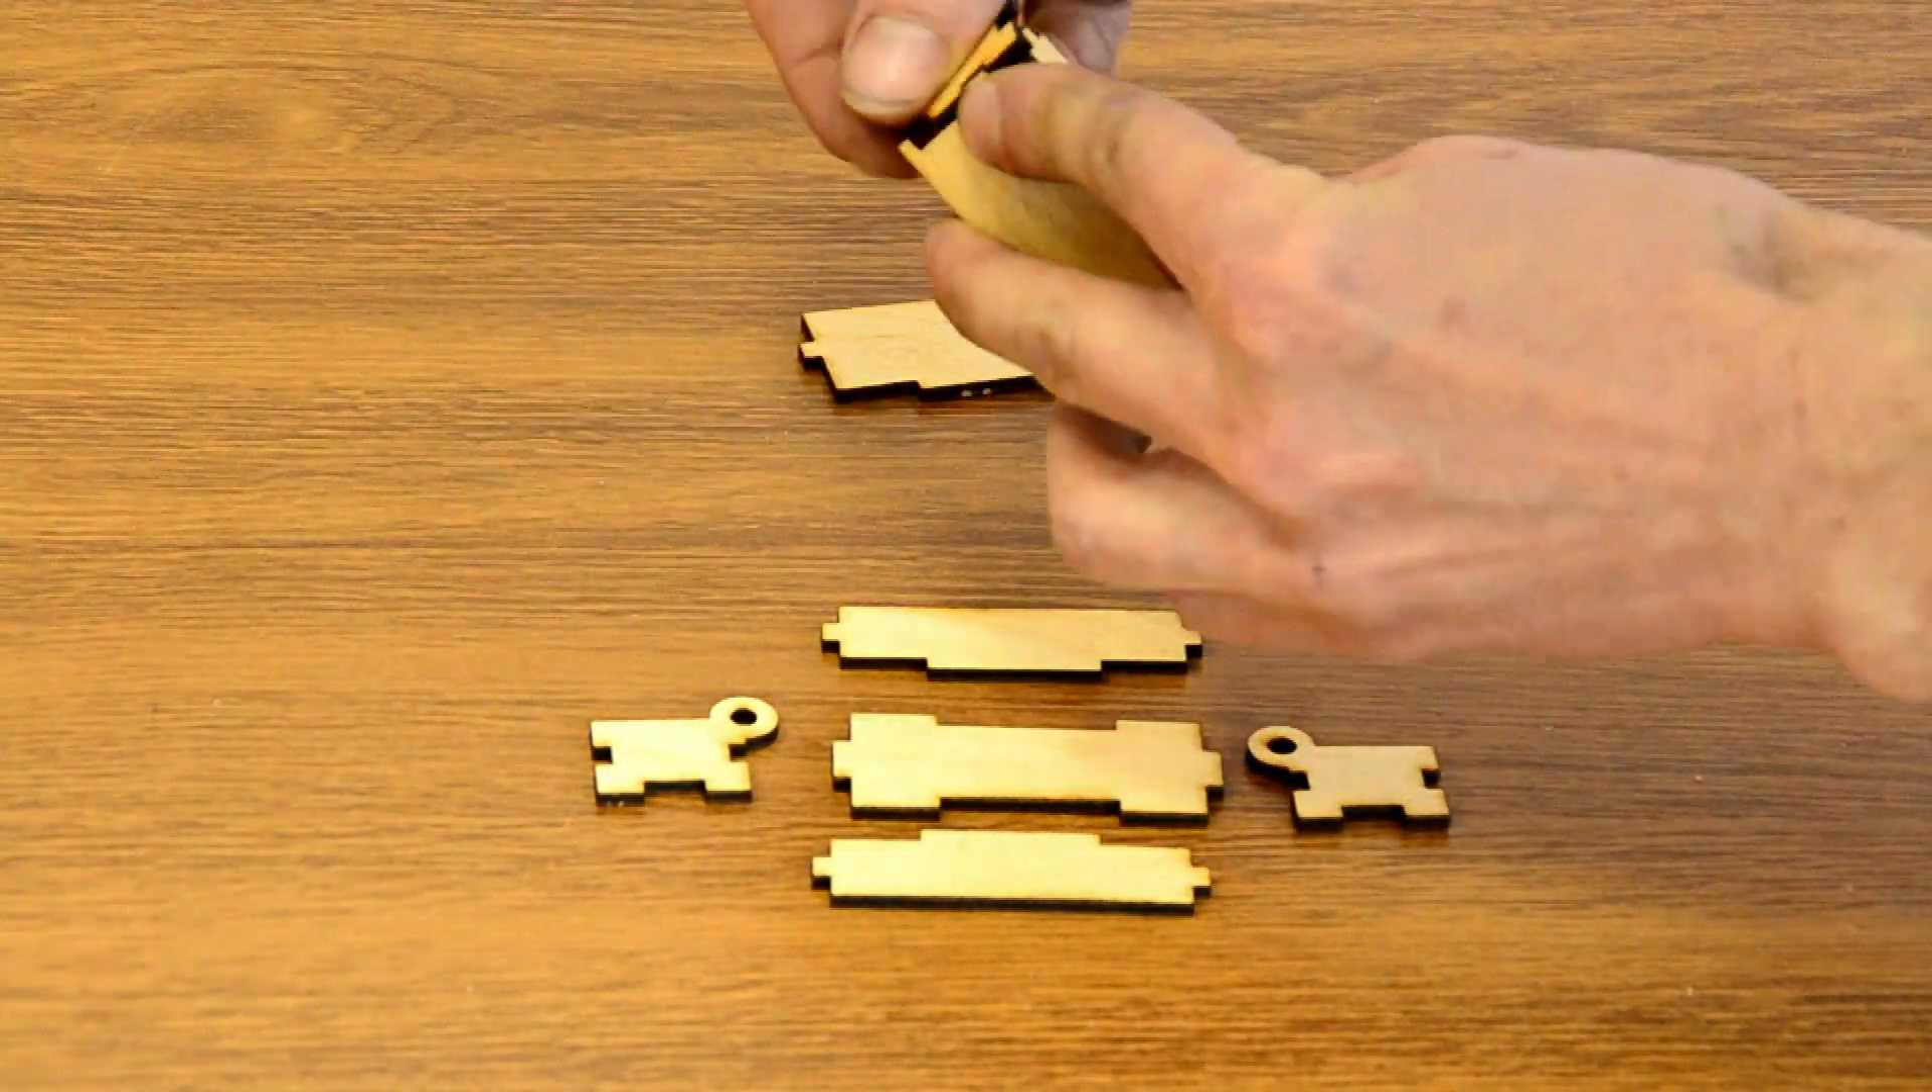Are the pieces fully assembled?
No.